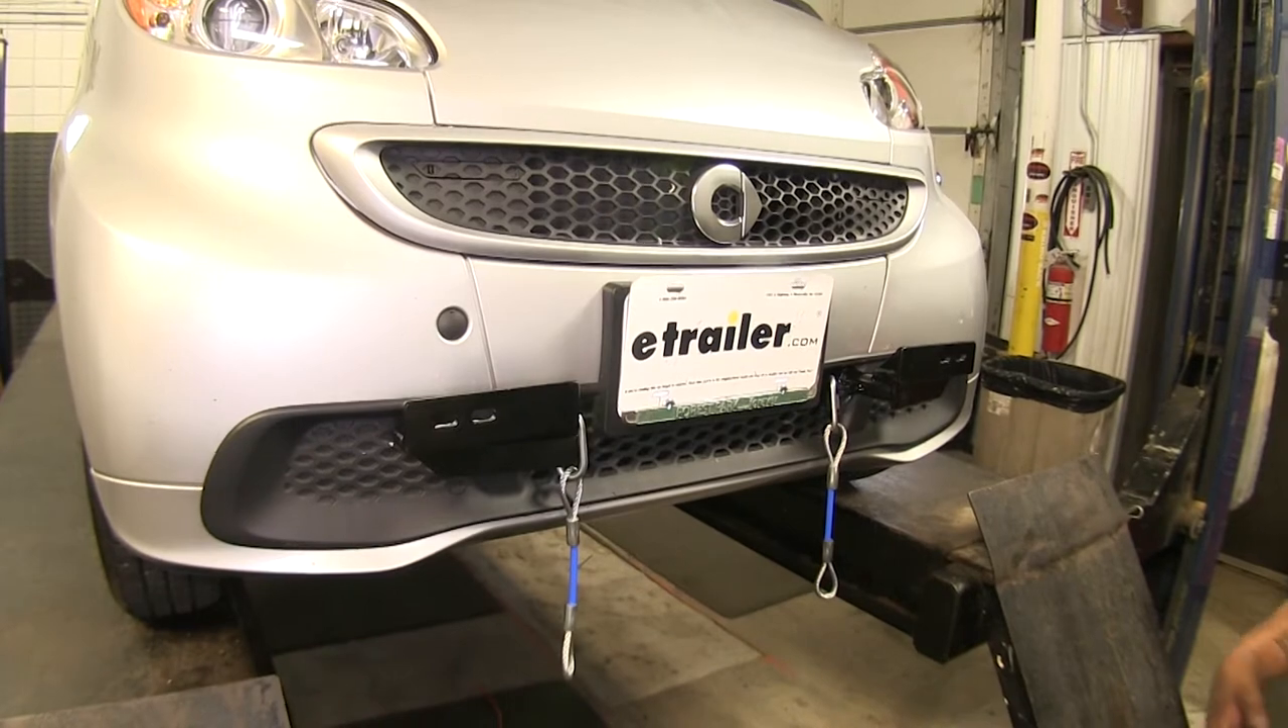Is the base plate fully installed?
Yes.